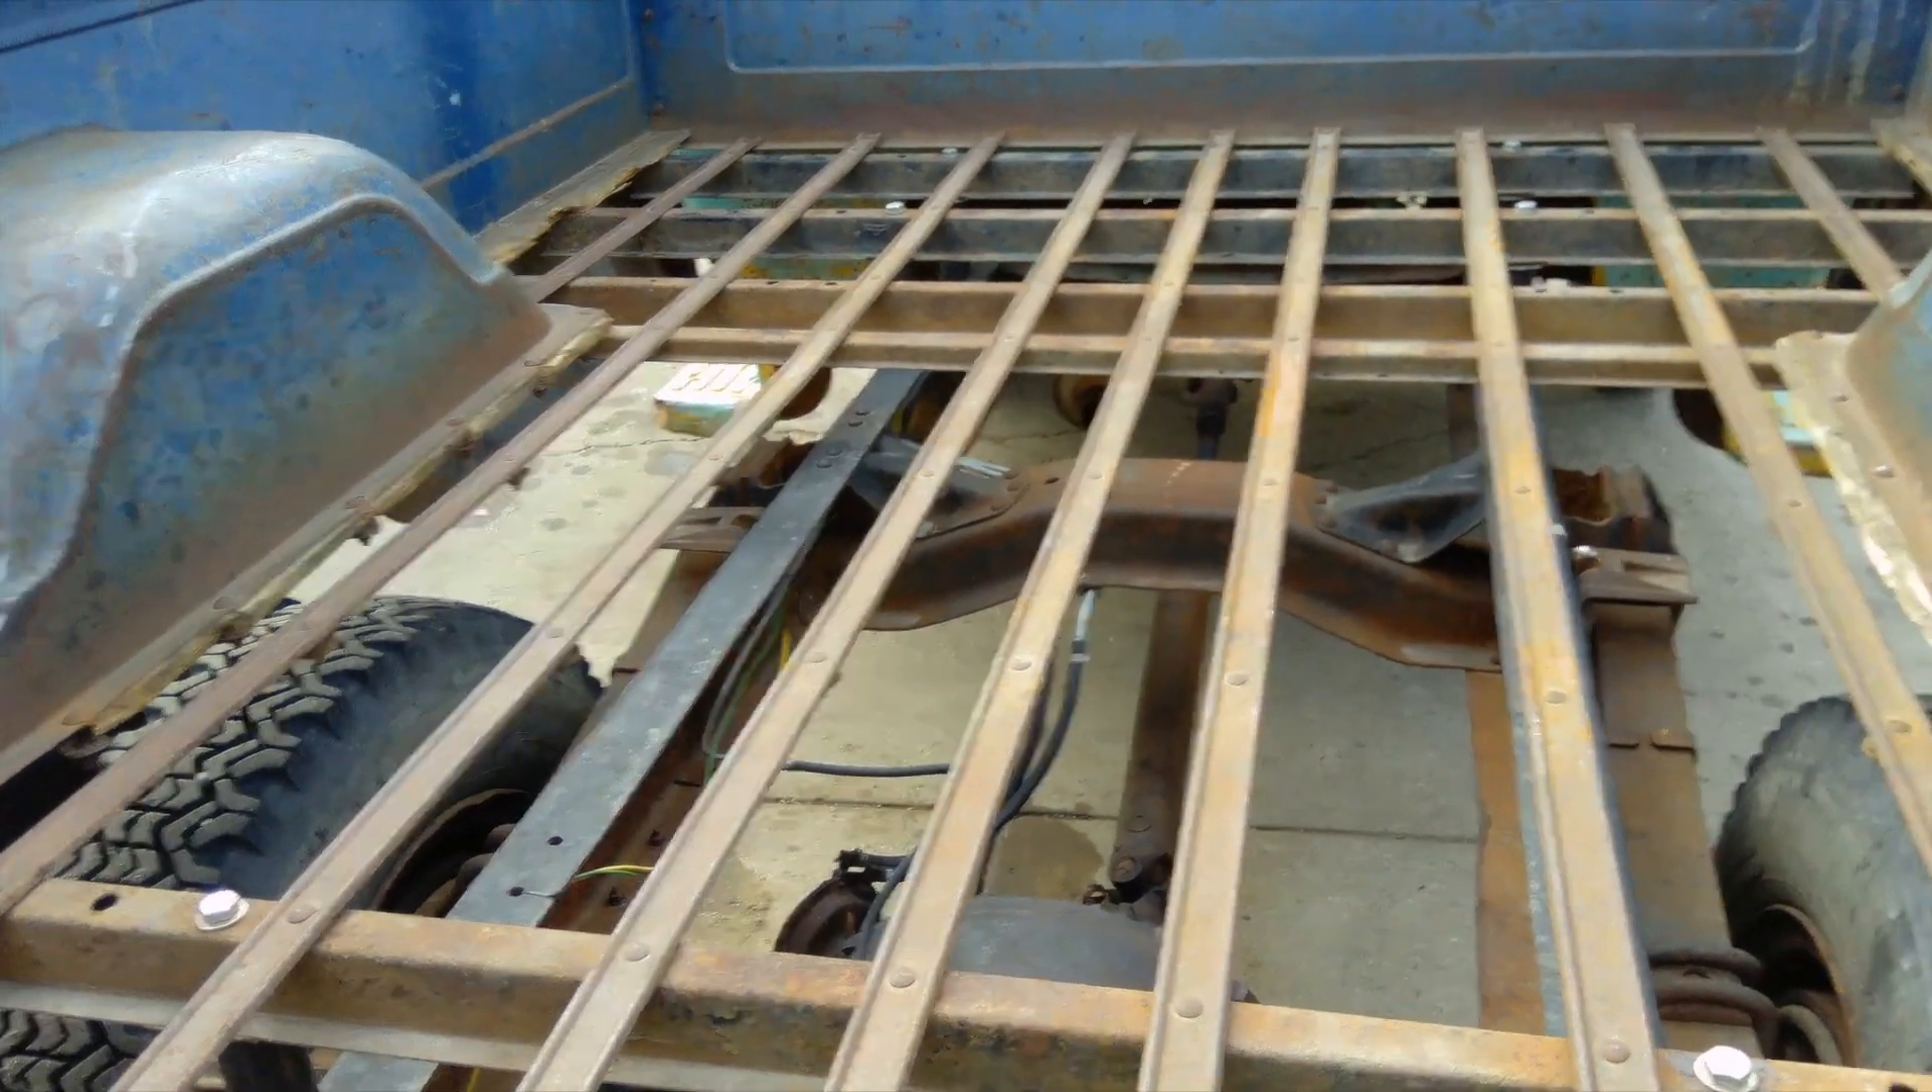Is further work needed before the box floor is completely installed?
Yes.